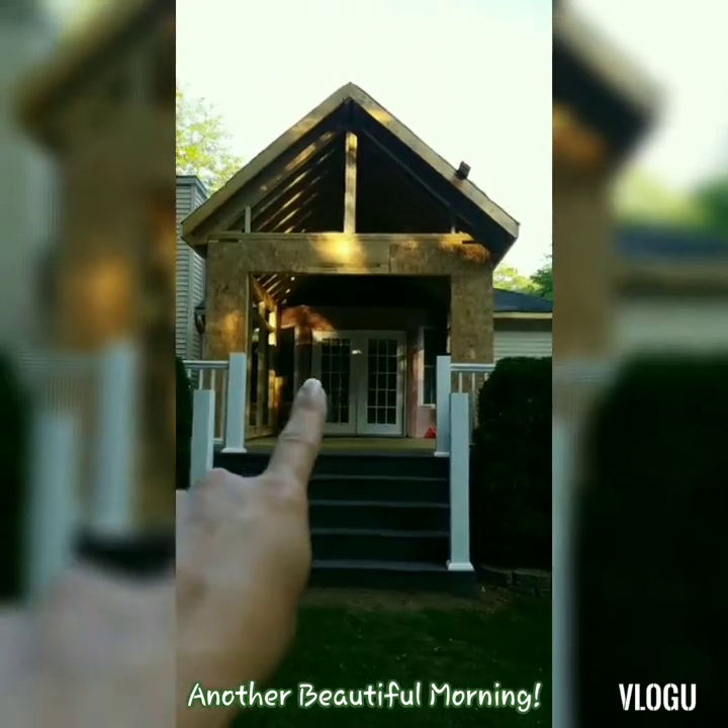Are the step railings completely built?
No.